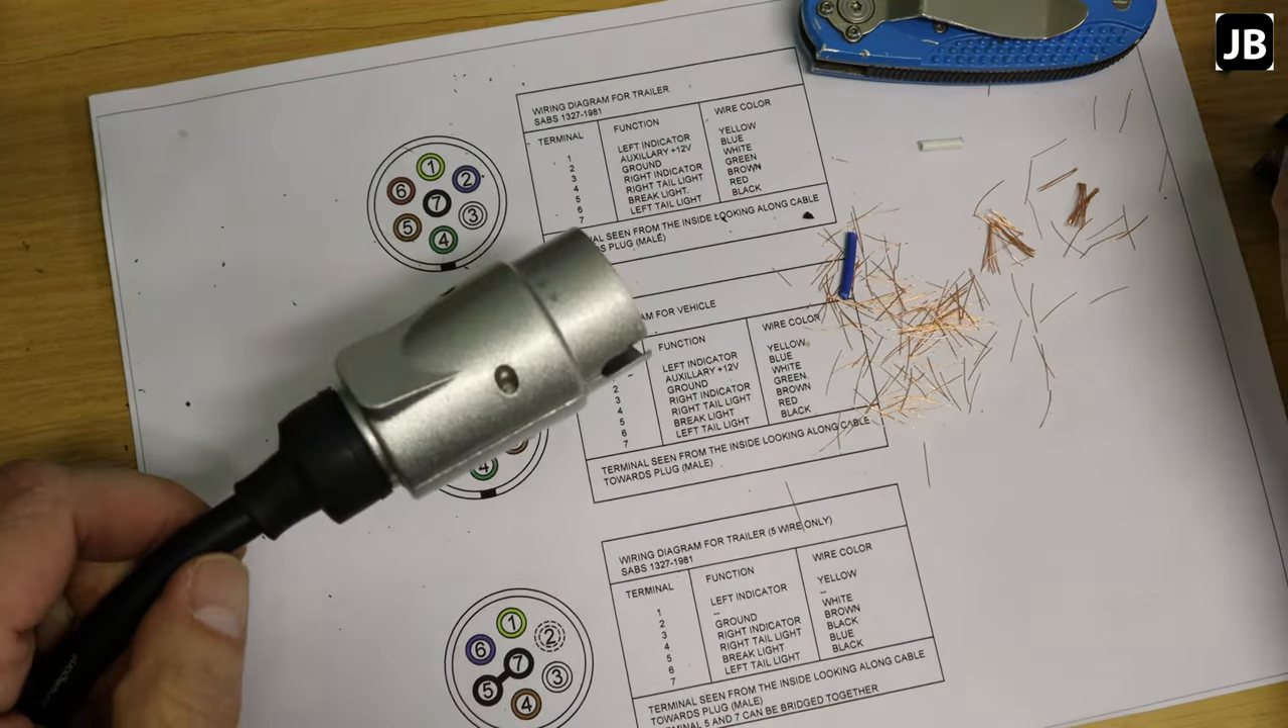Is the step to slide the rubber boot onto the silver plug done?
Yes.